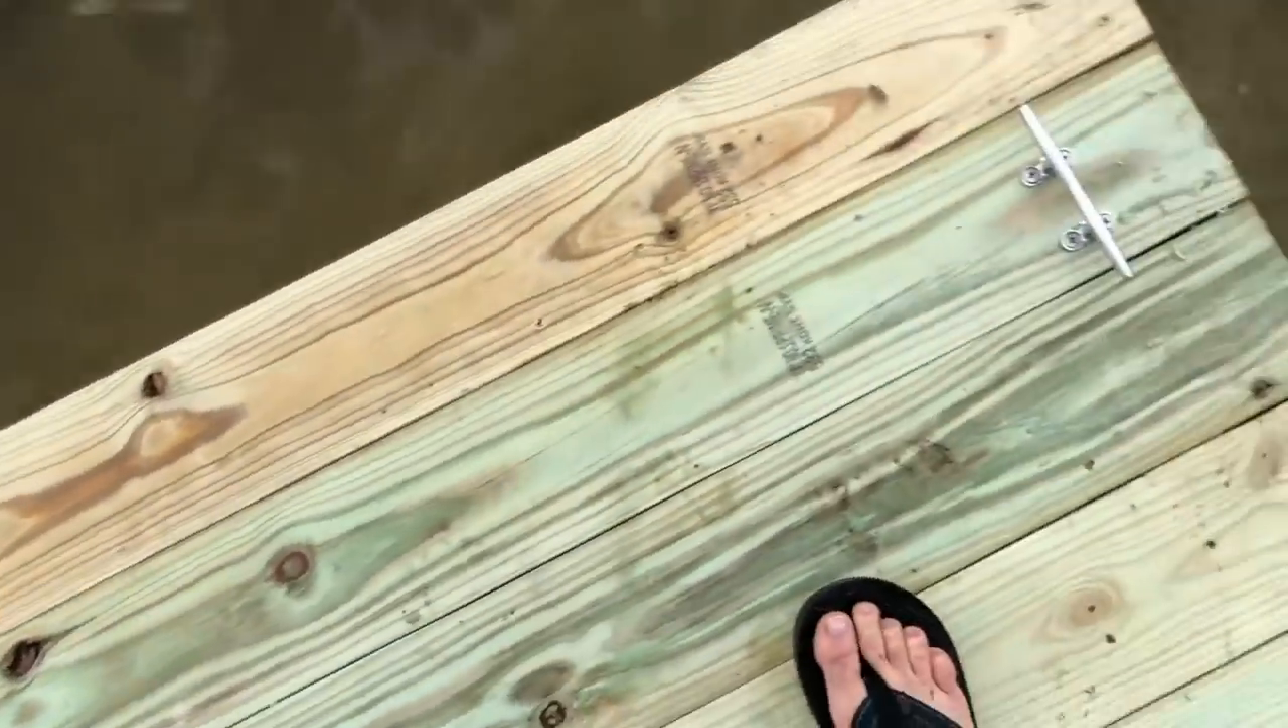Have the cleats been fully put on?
Yes.